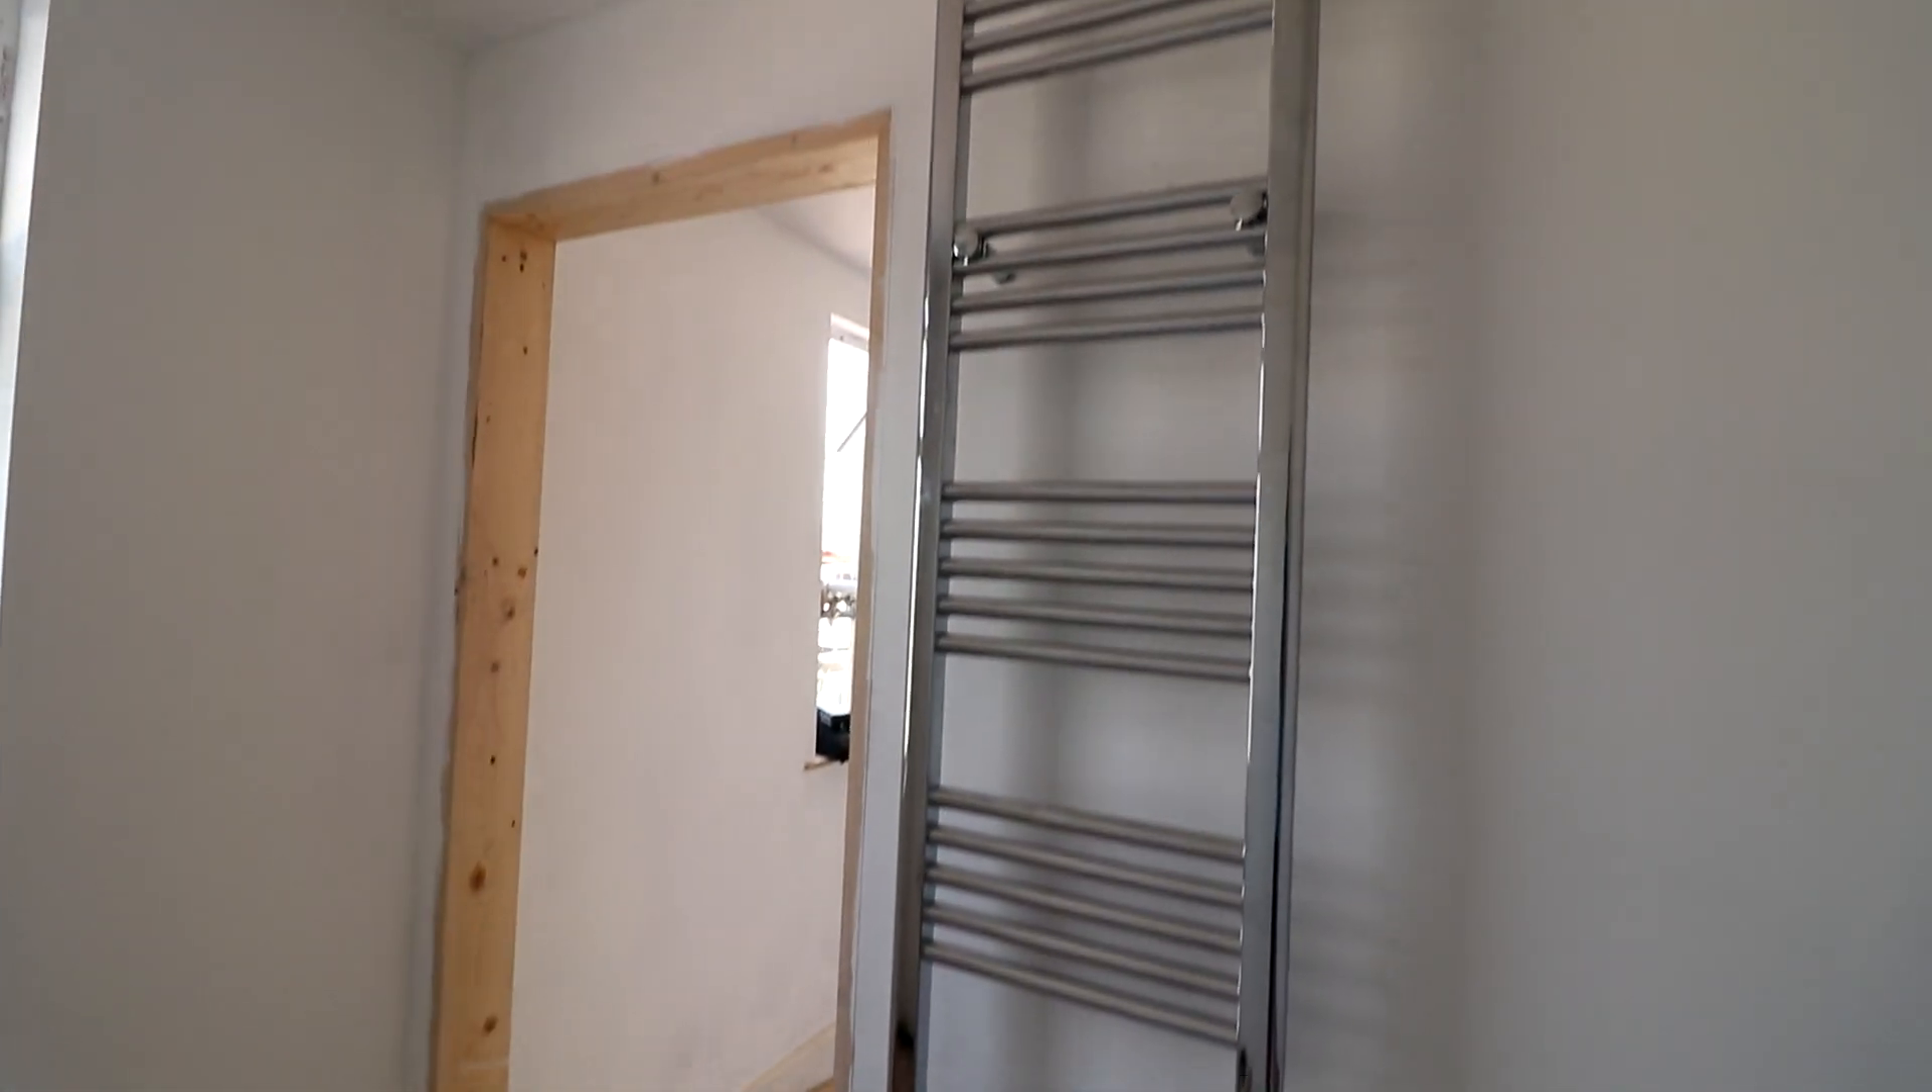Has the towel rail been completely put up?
Yes.